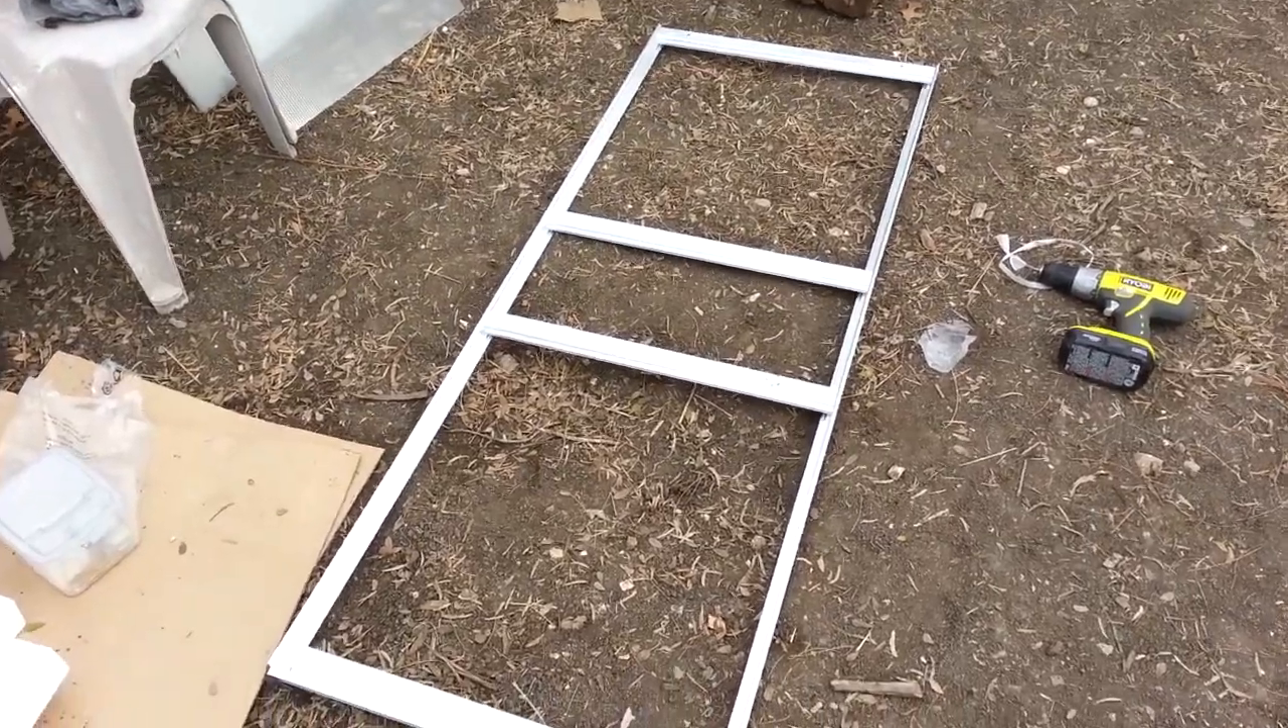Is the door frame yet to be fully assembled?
No.